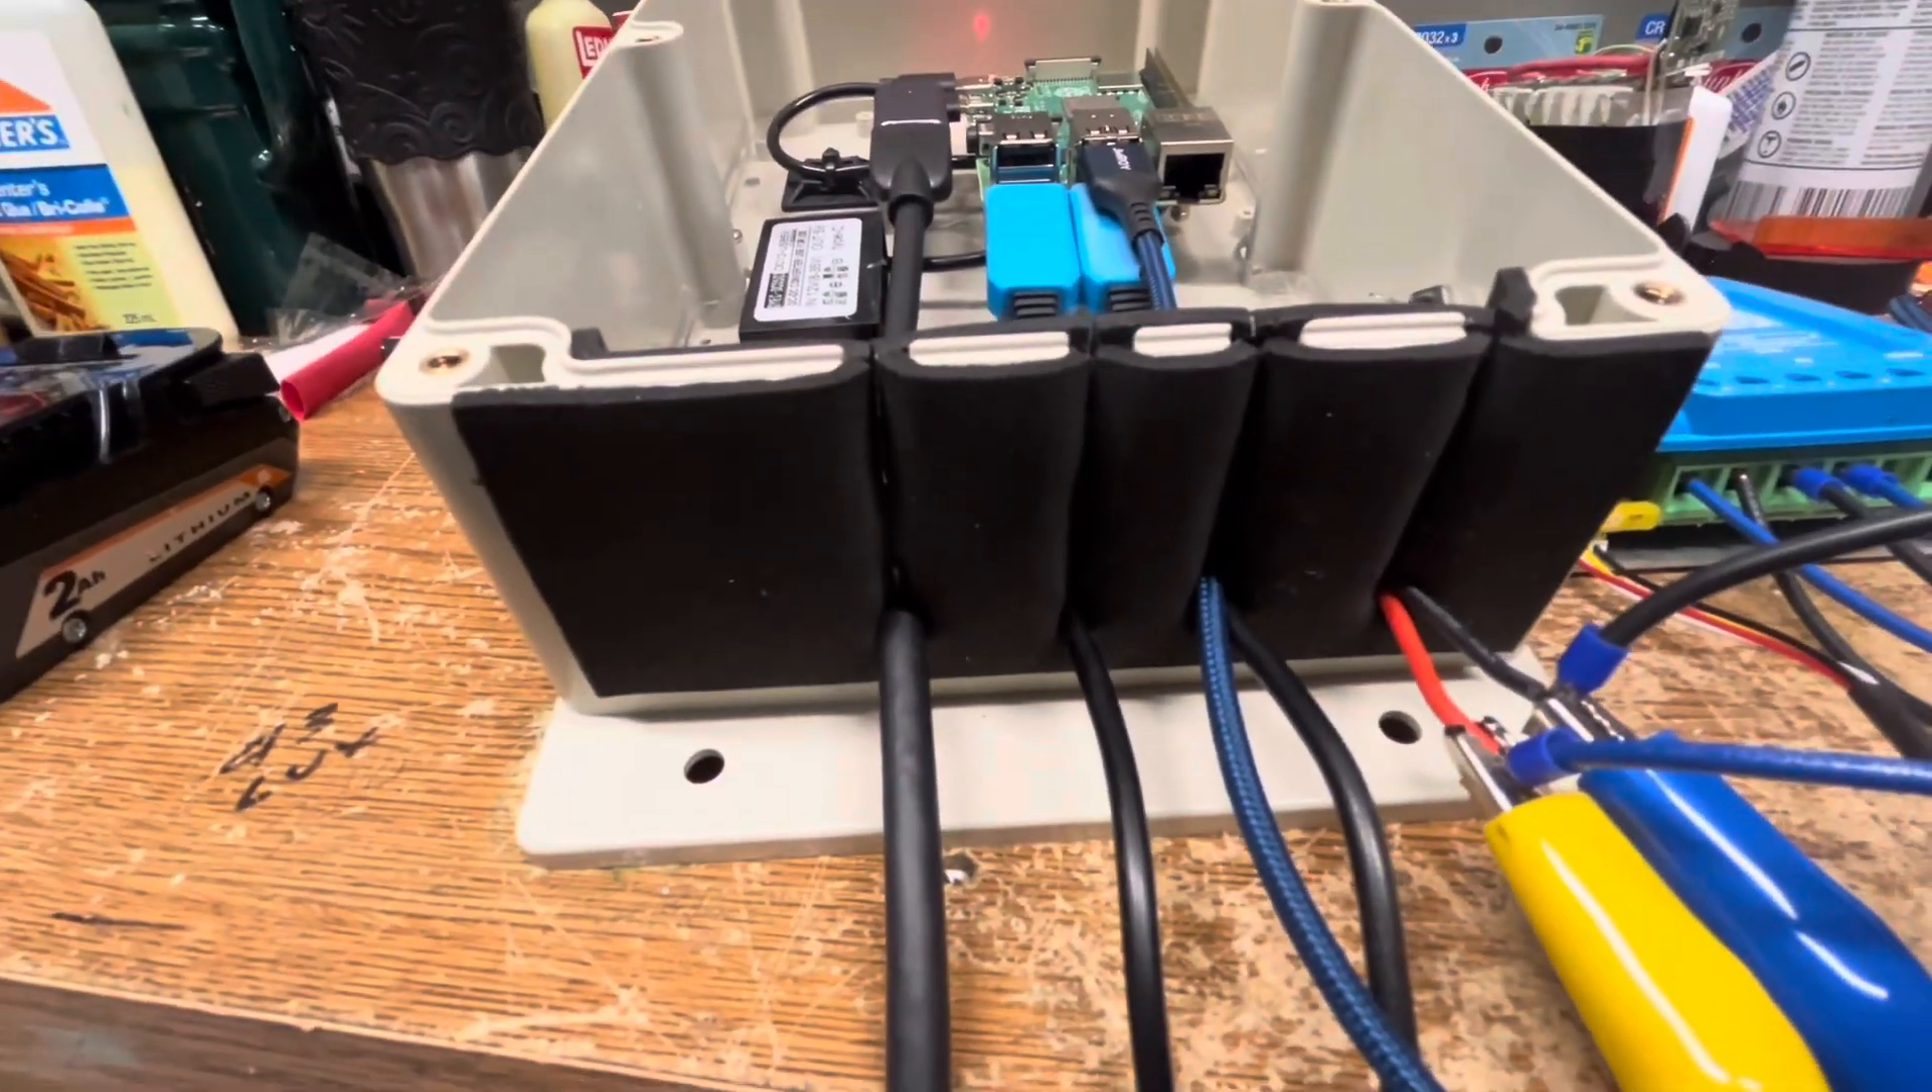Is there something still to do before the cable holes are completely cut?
No.